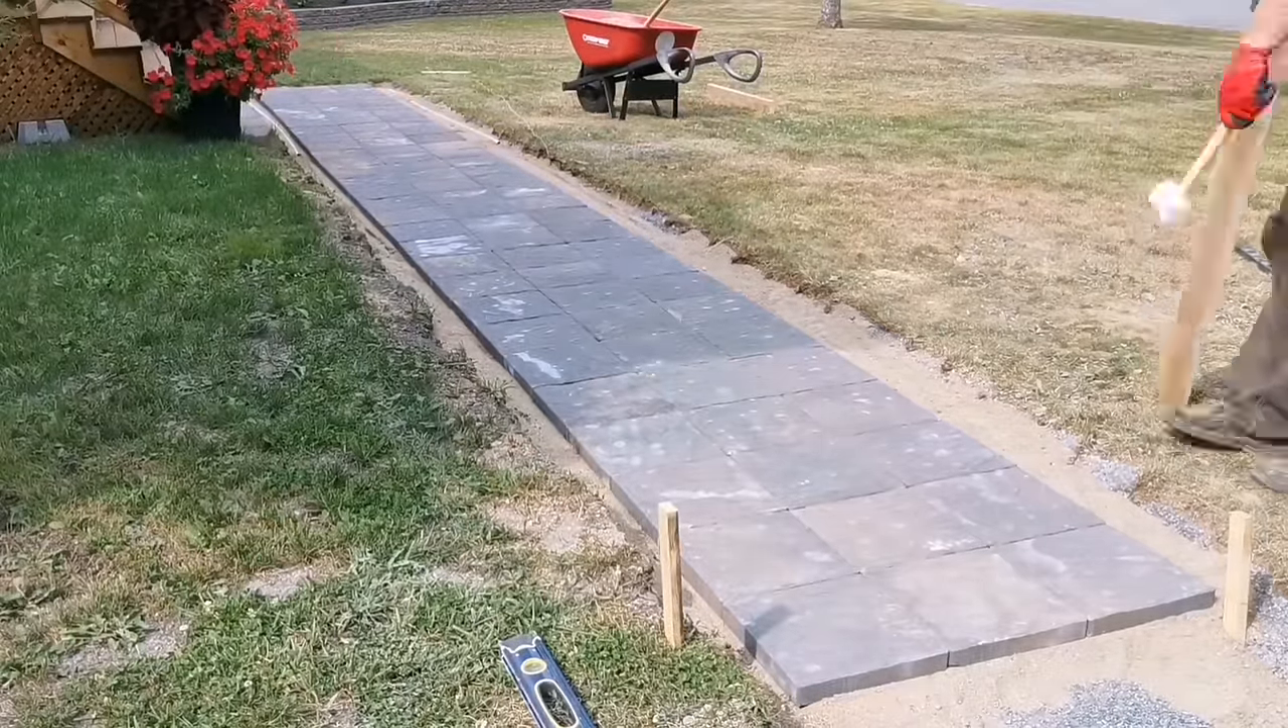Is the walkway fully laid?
Yes.